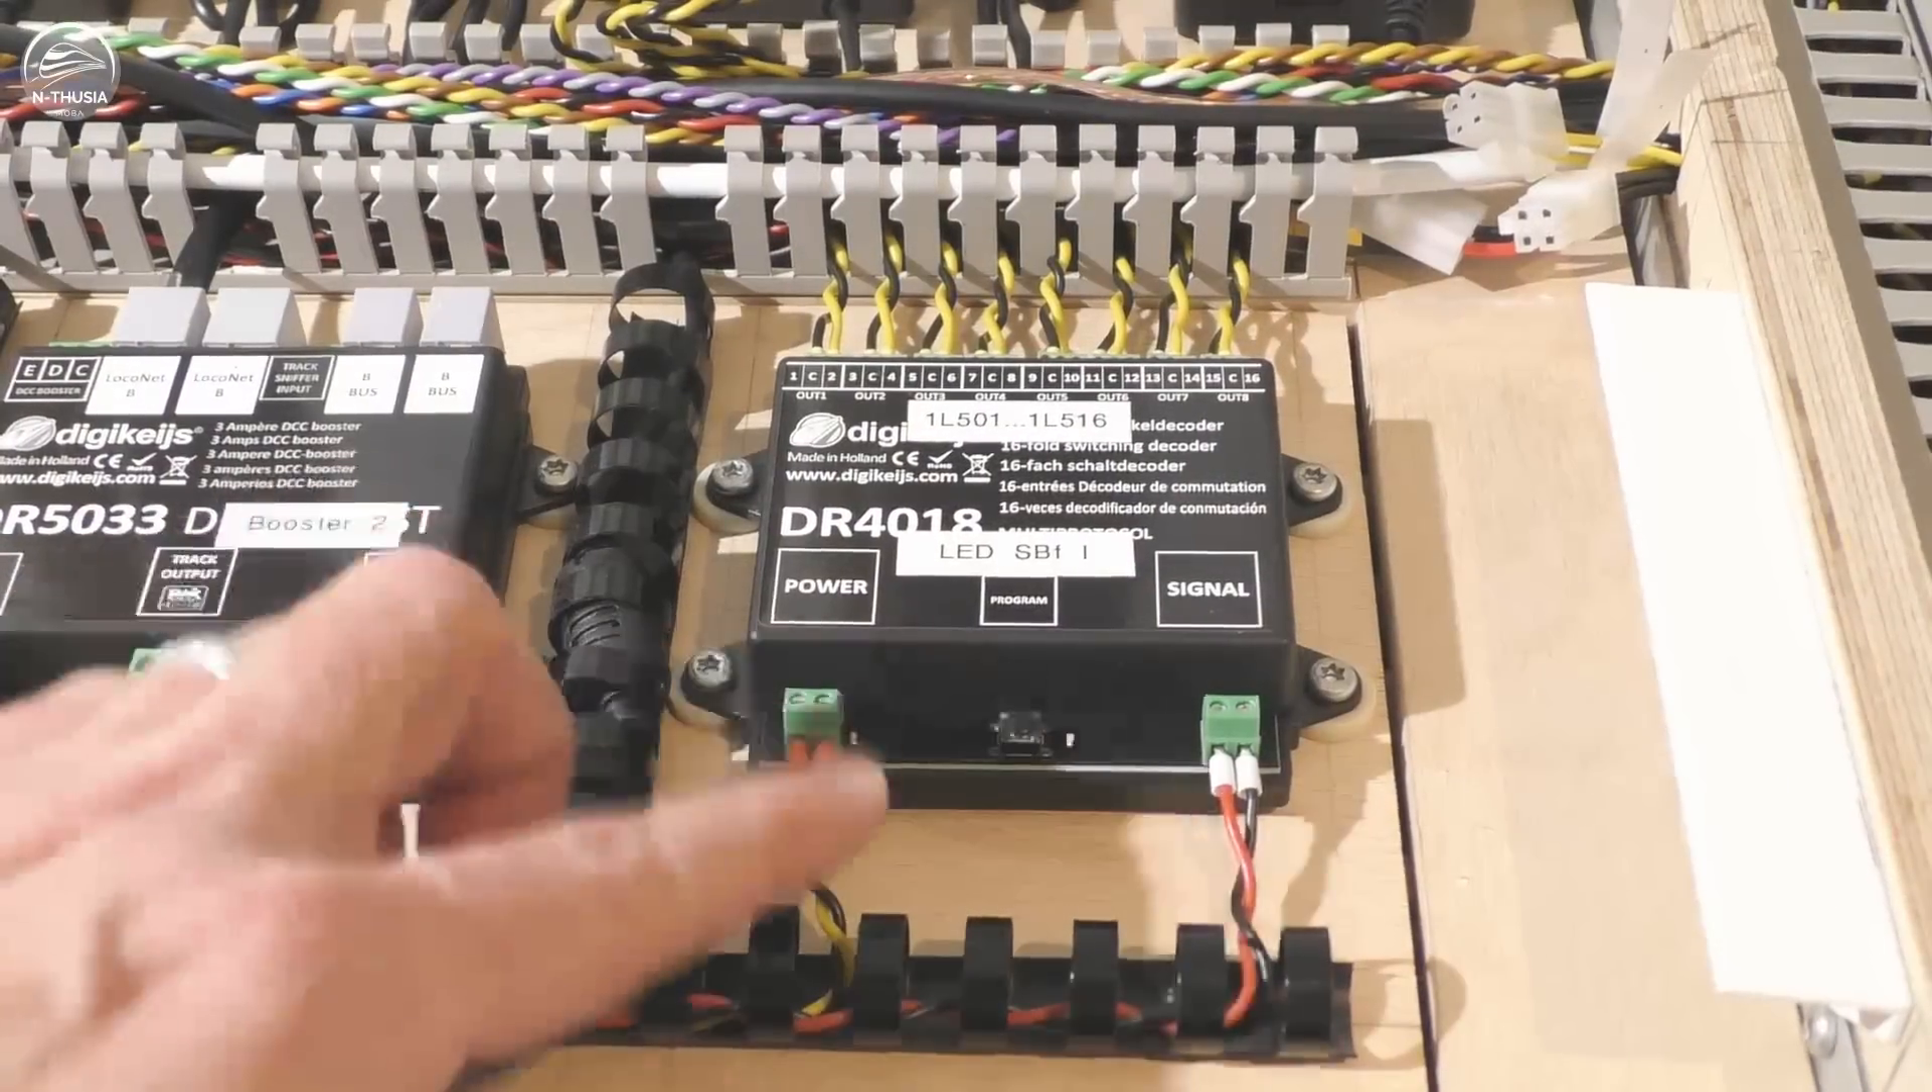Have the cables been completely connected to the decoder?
Yes.